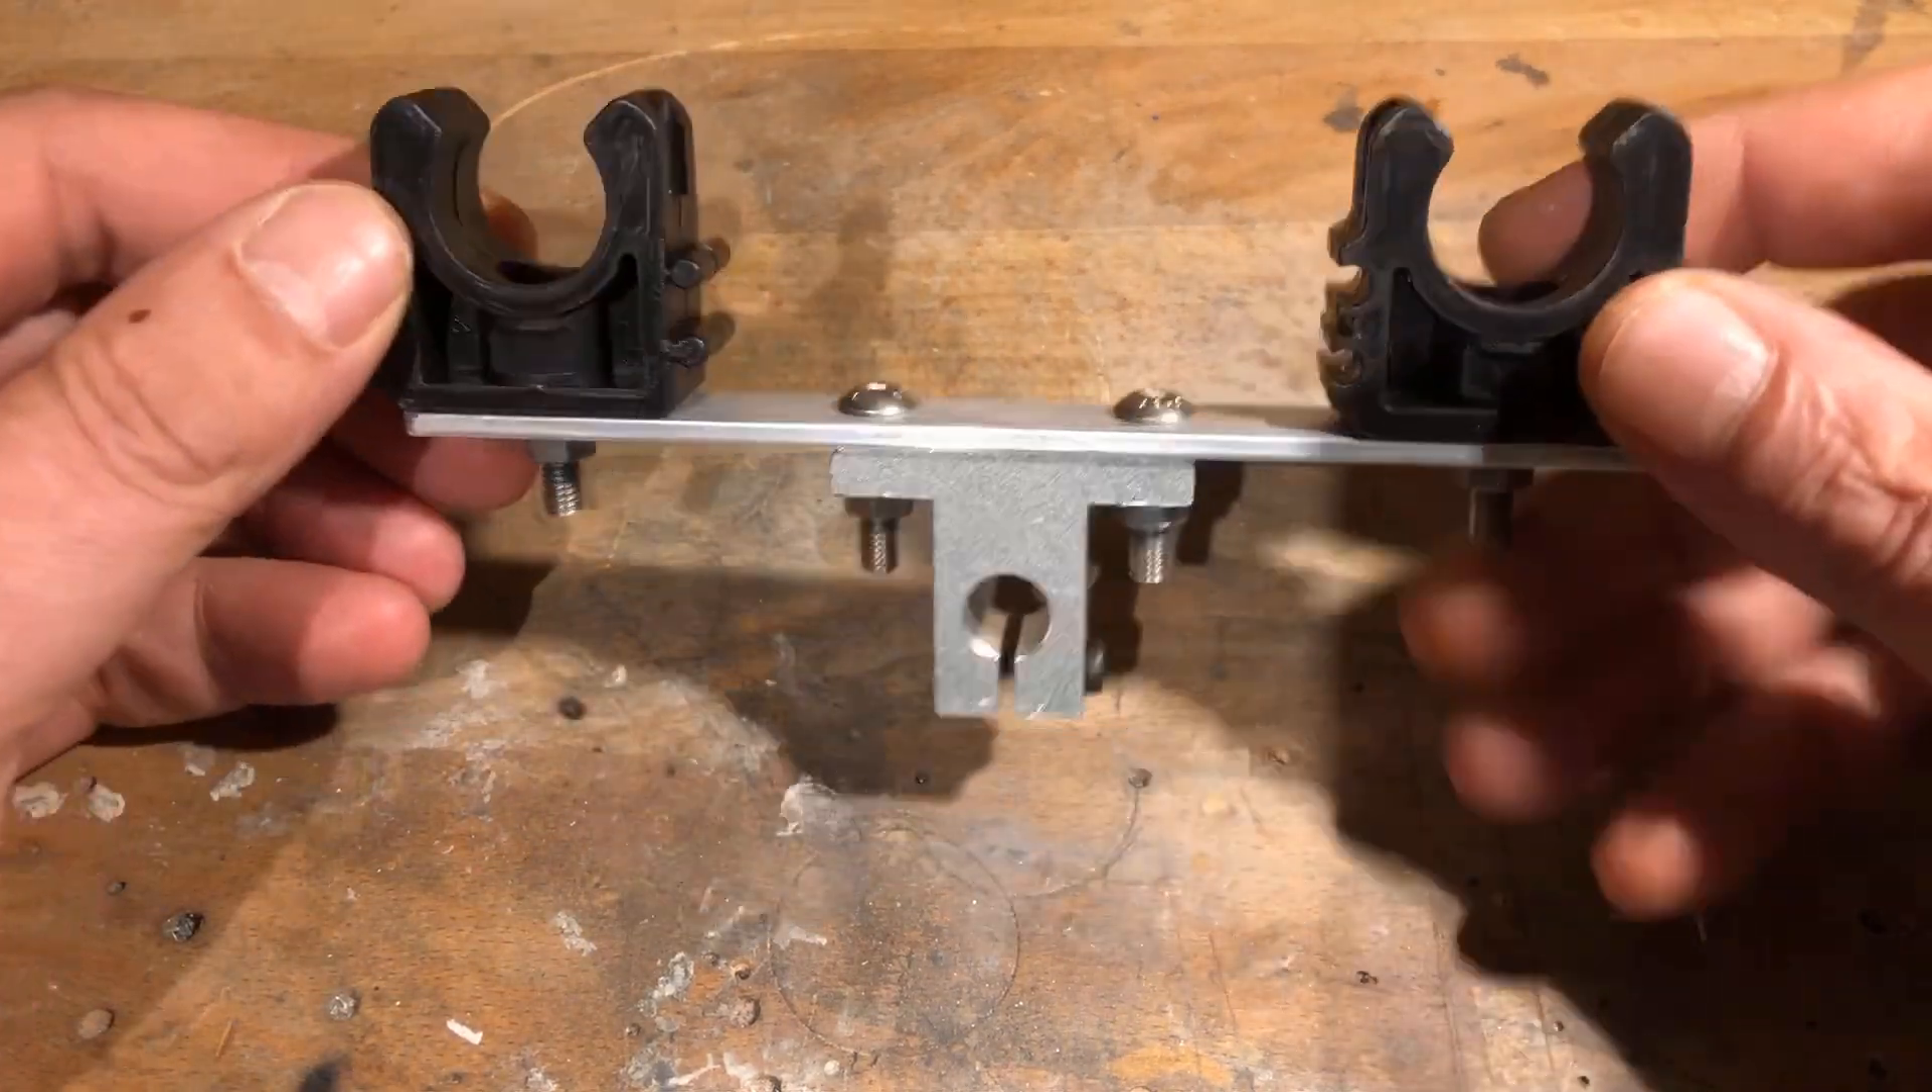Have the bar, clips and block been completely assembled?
Yes.